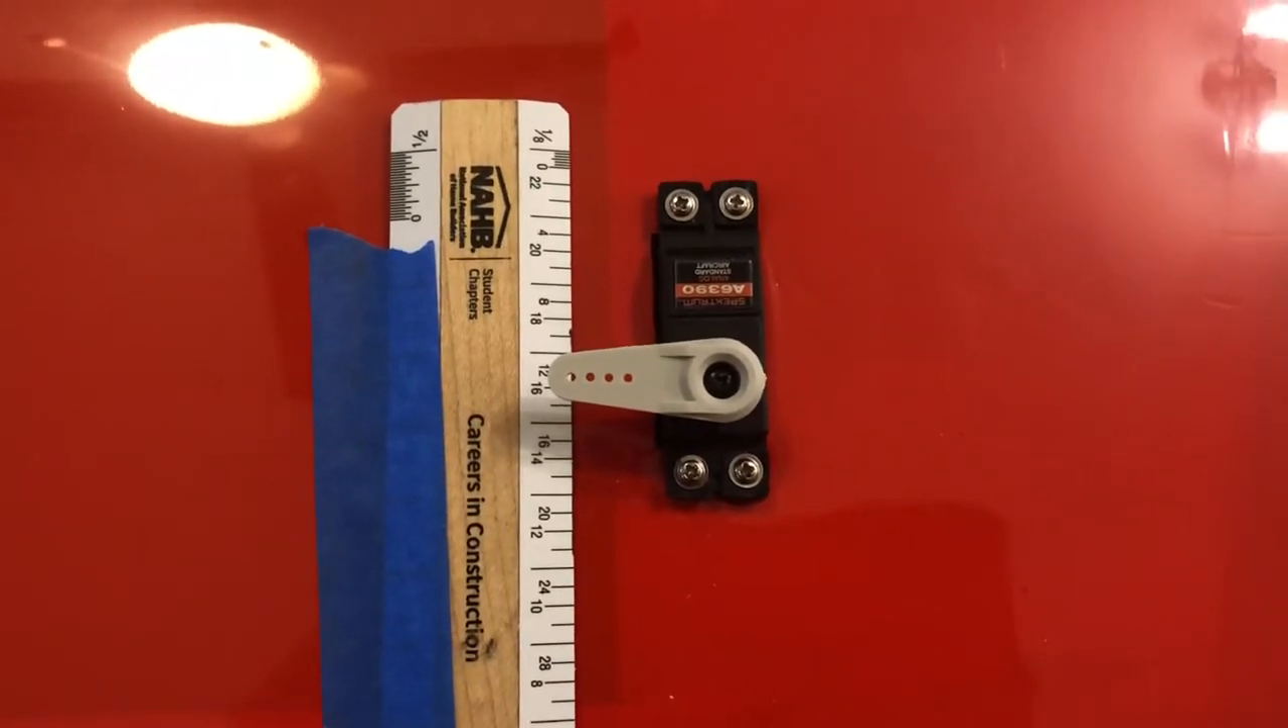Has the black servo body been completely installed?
Yes.